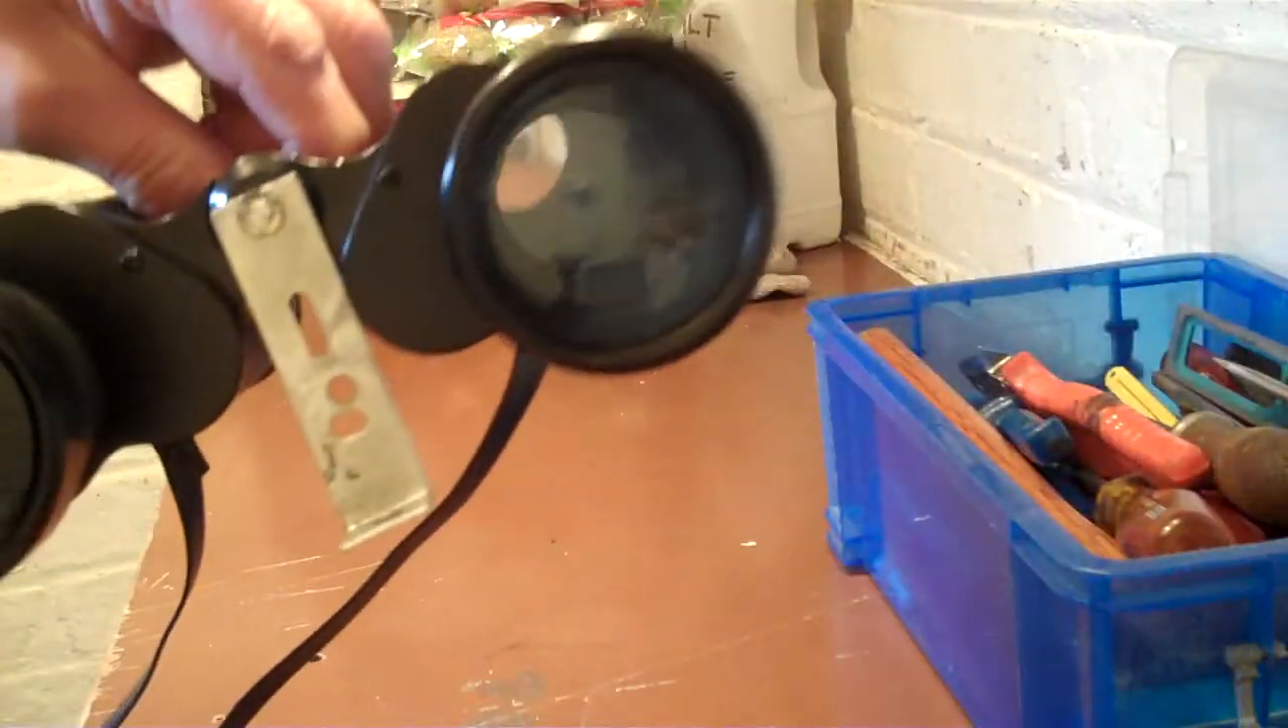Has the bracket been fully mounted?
Yes.